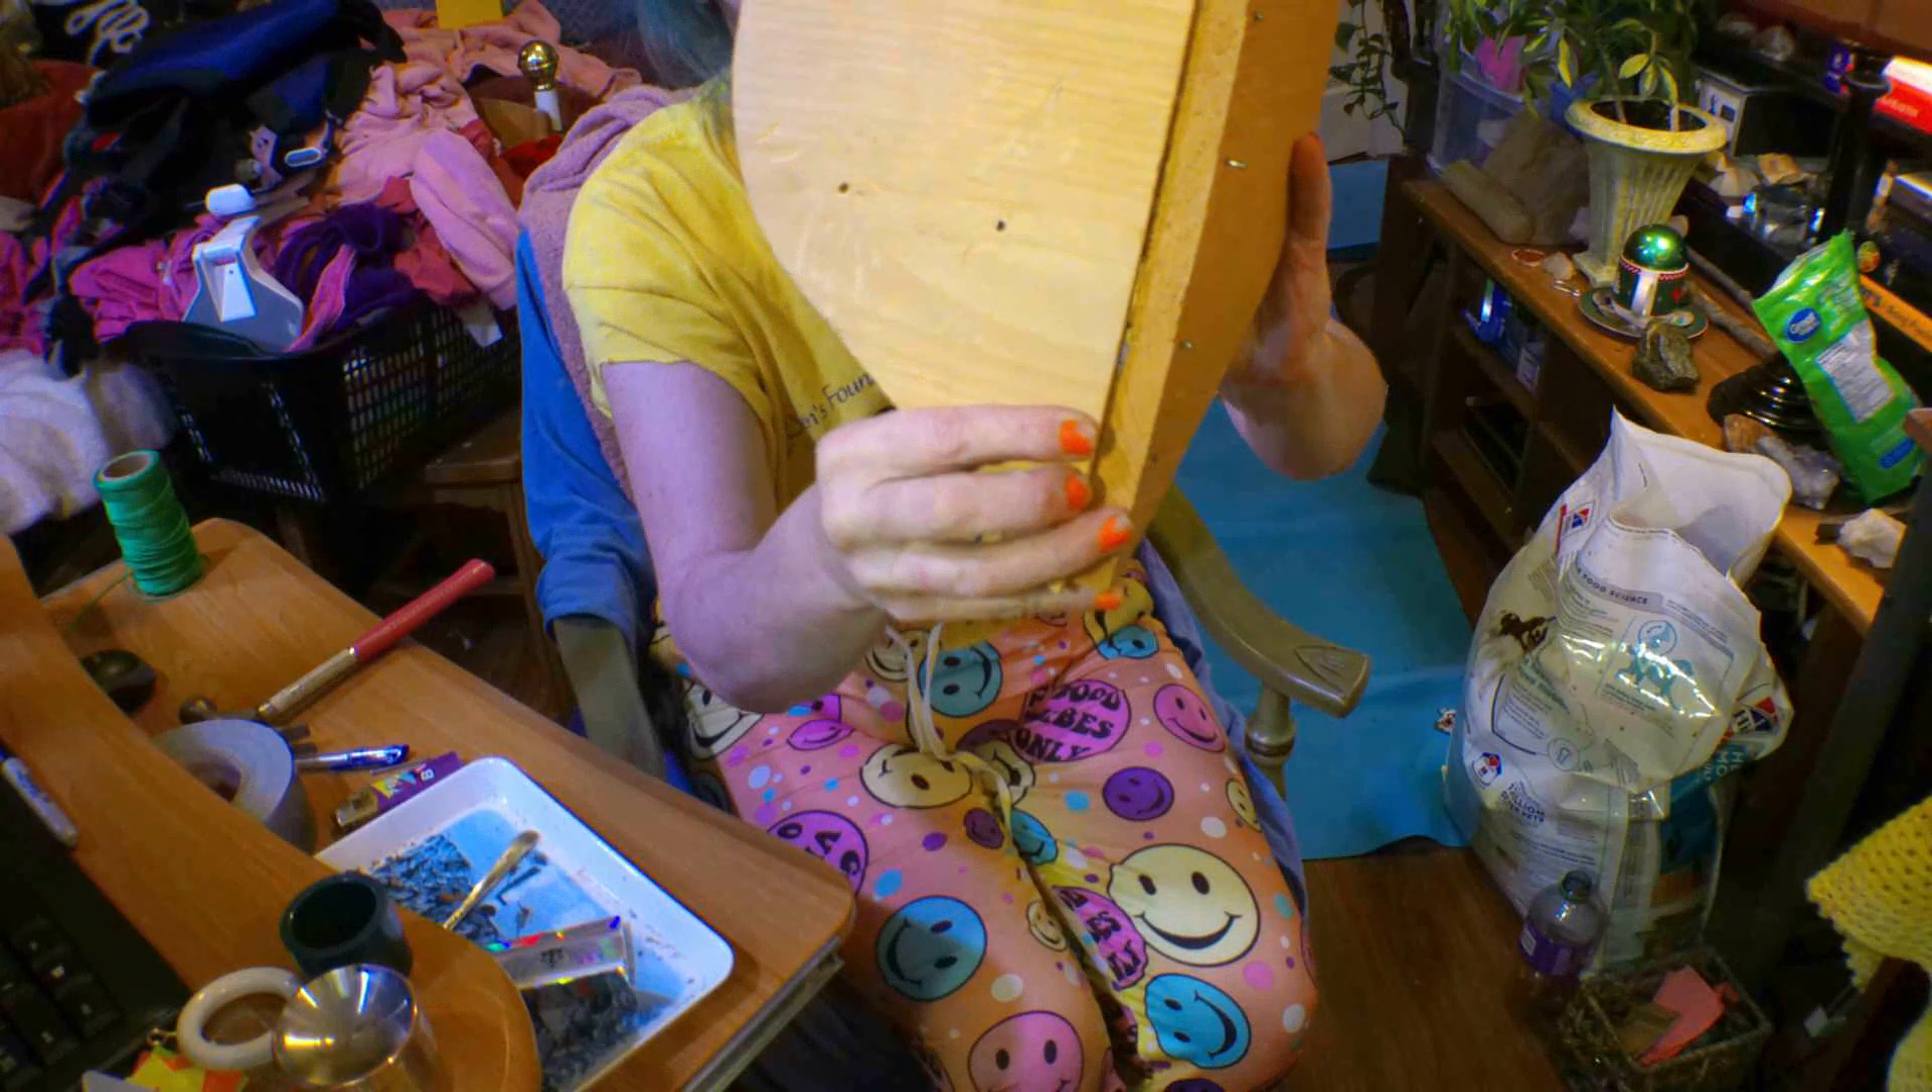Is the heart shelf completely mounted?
No.